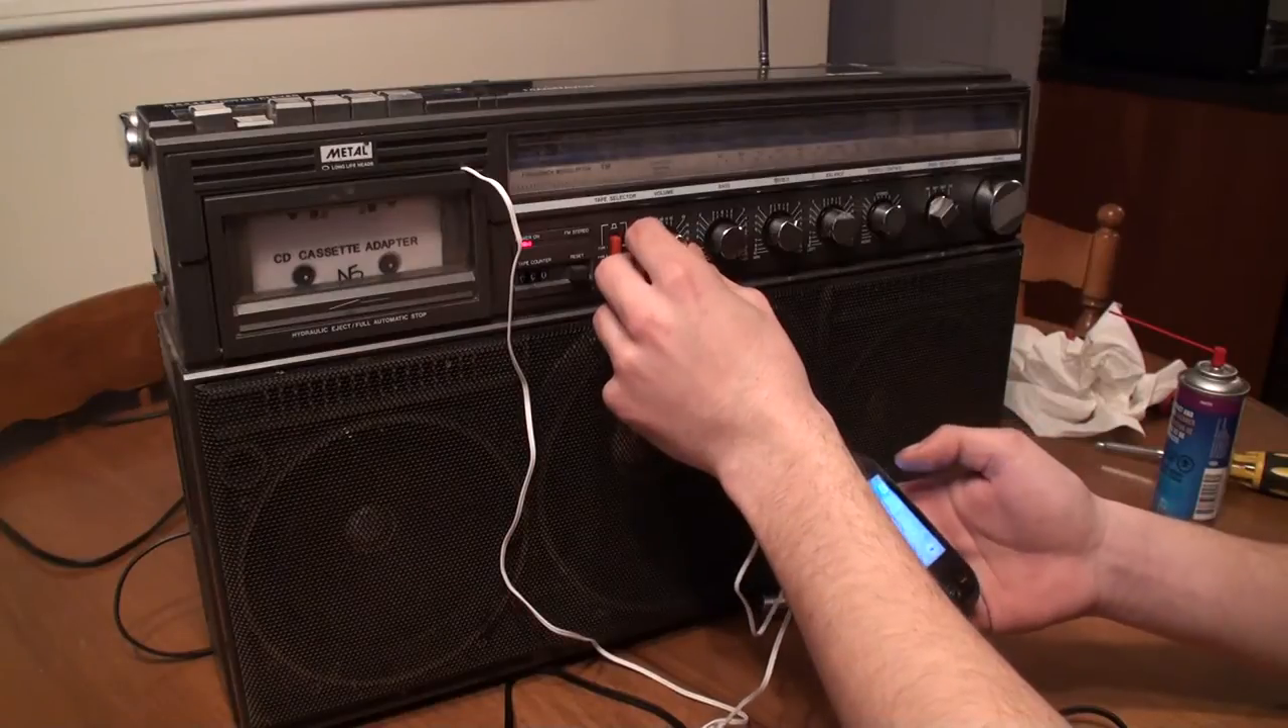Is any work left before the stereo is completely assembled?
No.